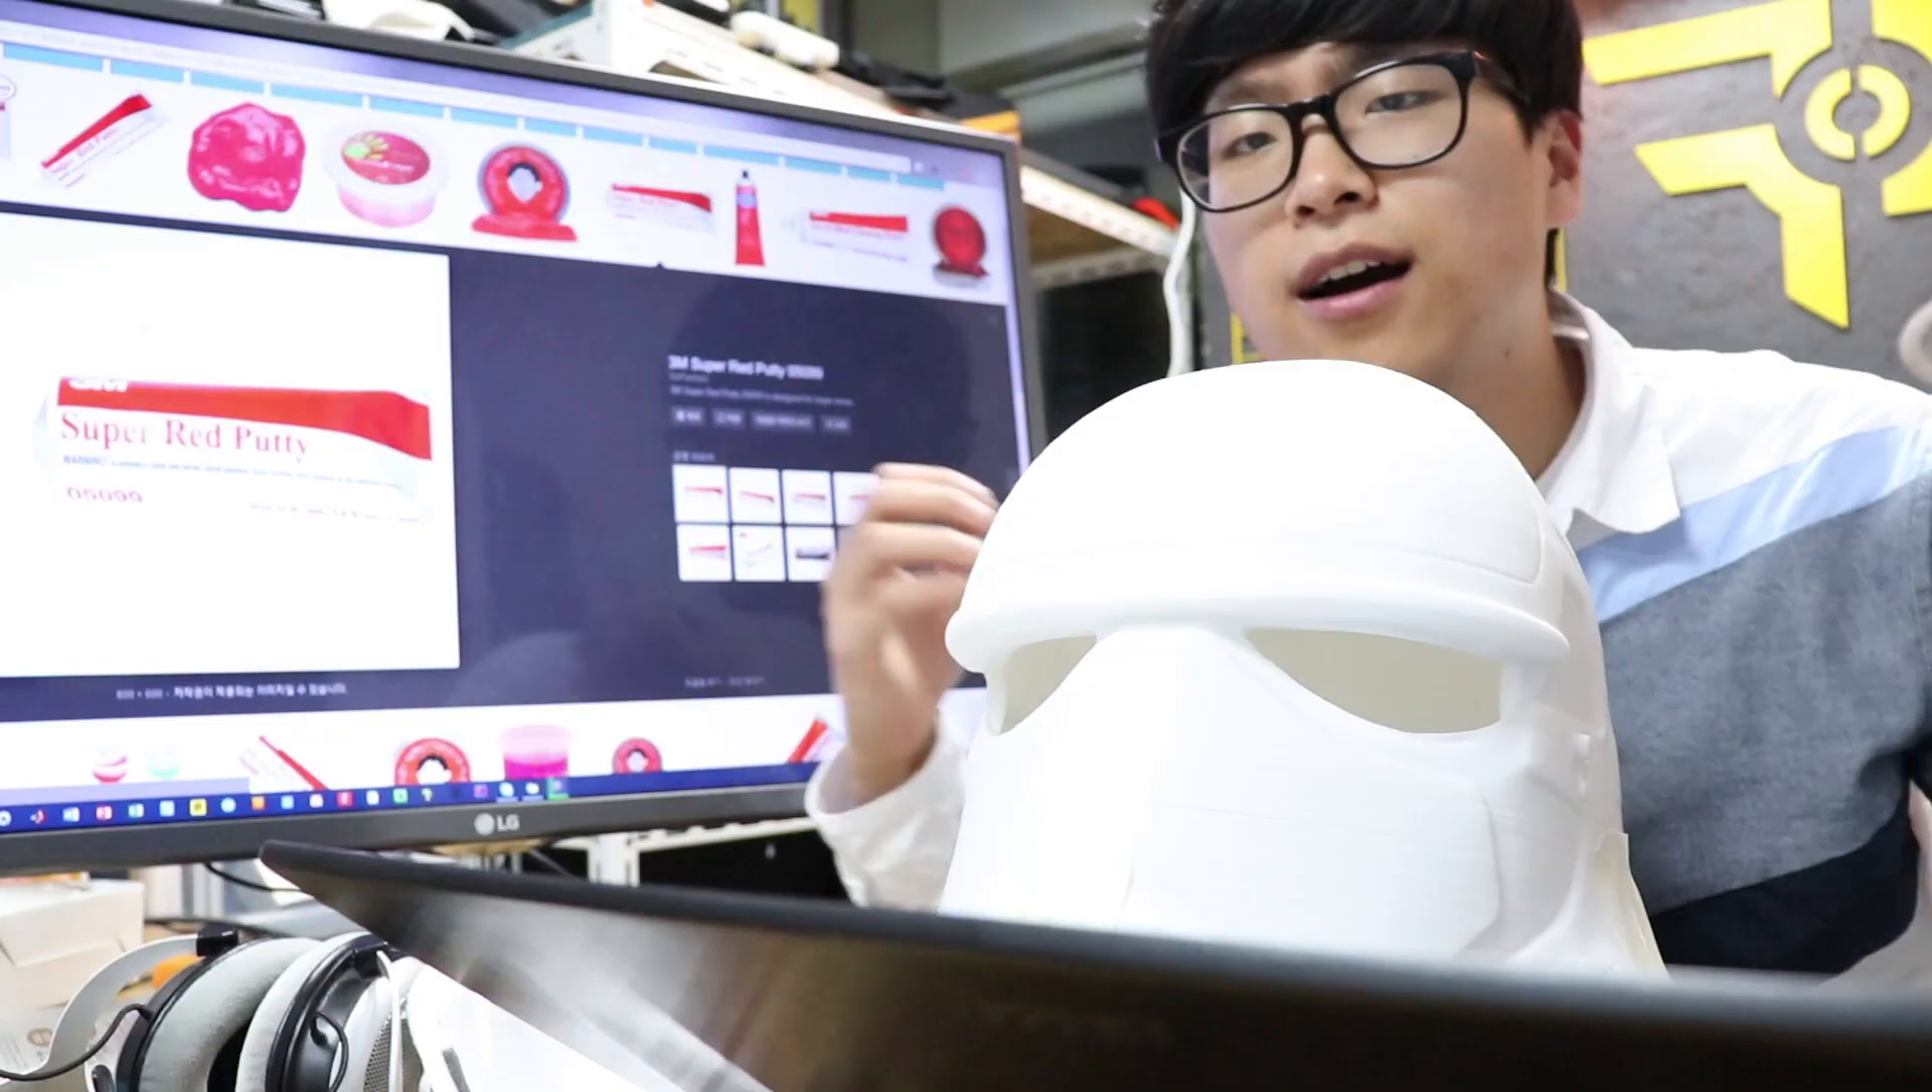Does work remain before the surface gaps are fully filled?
Yes.